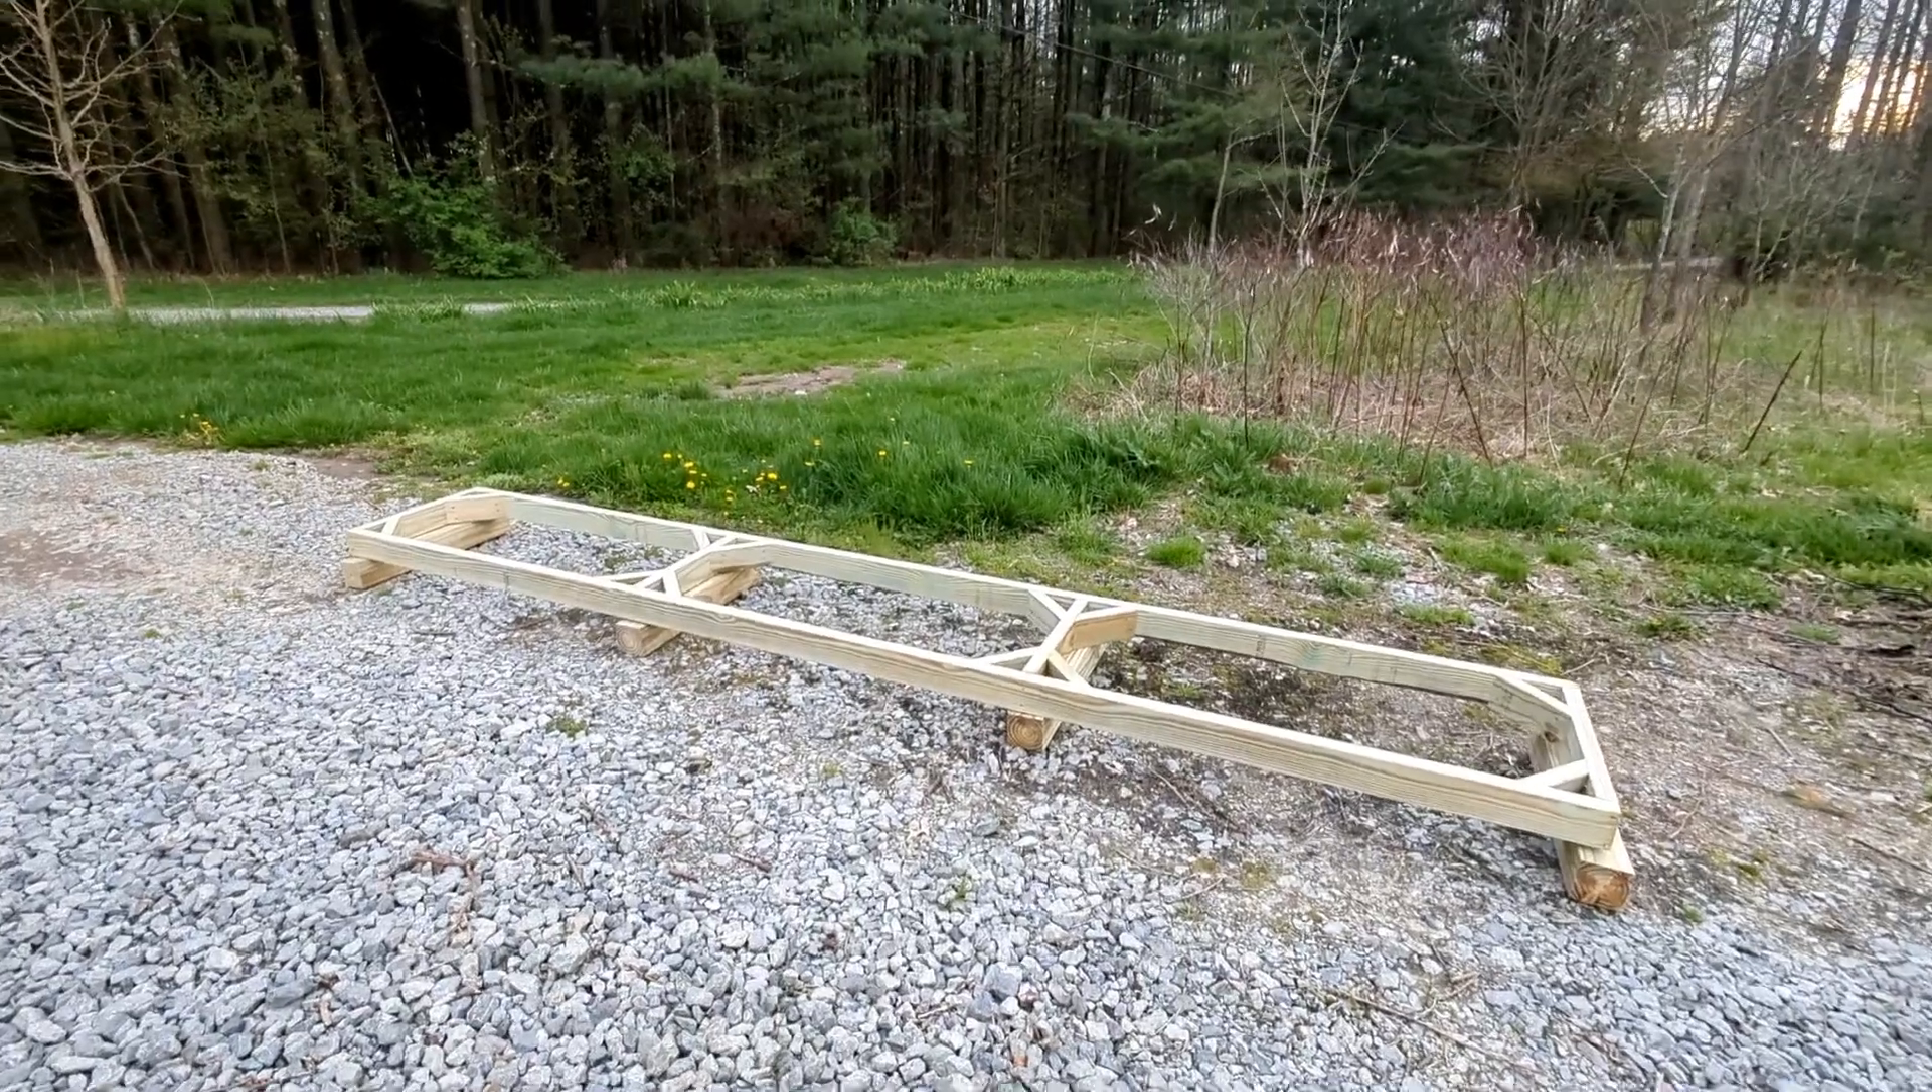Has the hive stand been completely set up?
Yes.